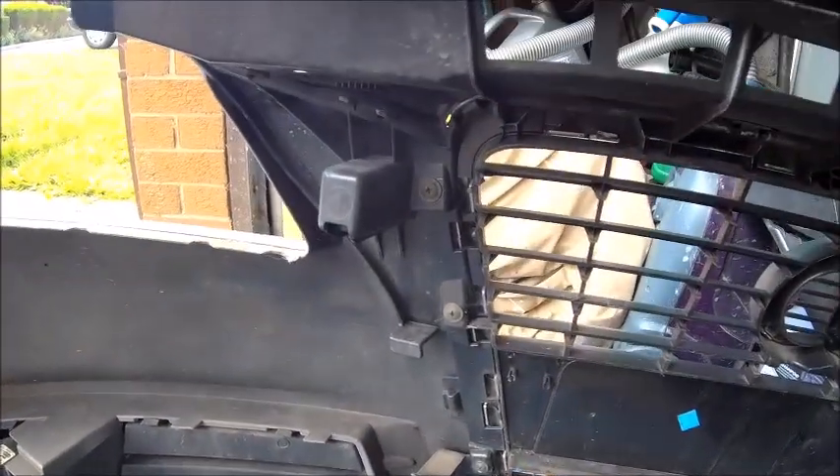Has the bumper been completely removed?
Yes.